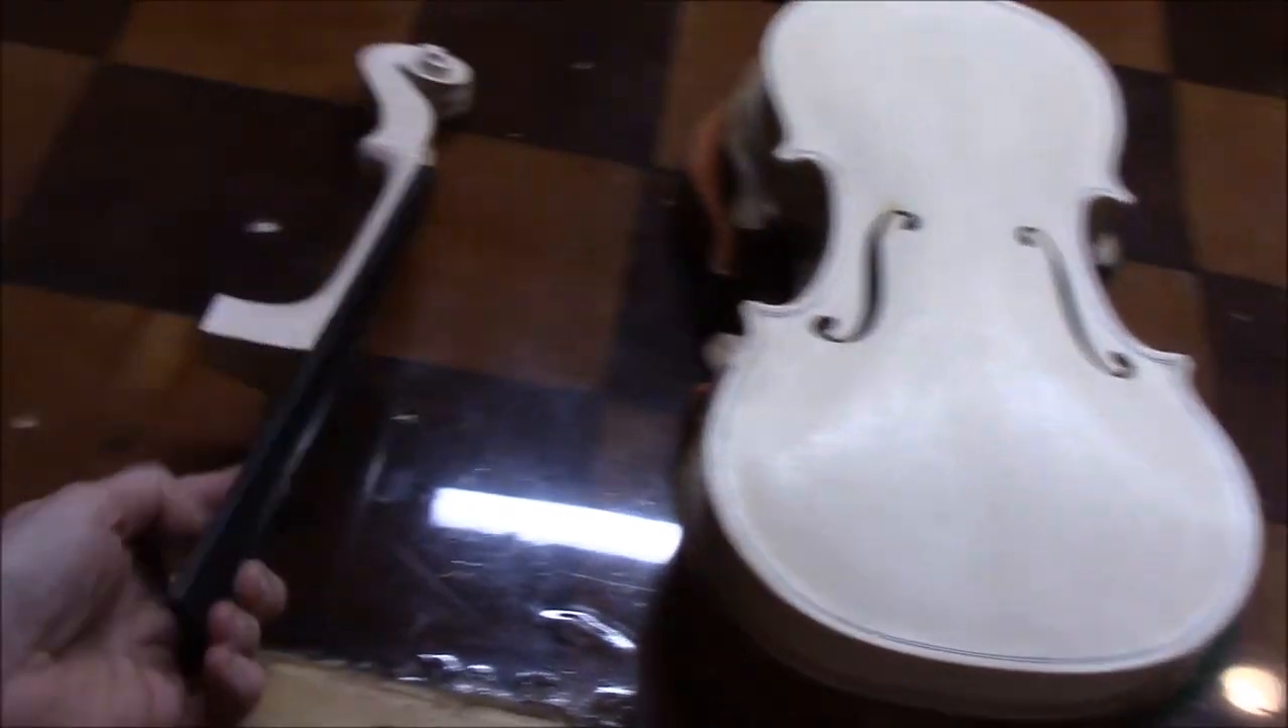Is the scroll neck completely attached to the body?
No.